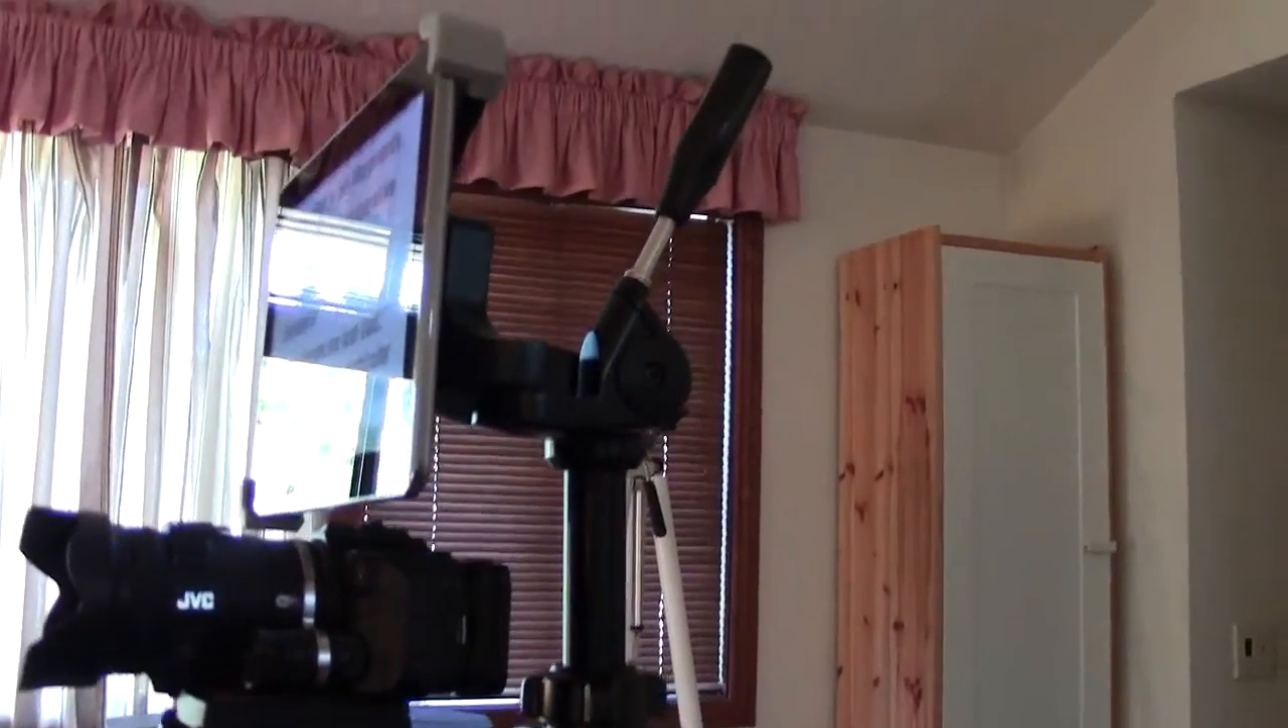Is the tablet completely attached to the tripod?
Yes.